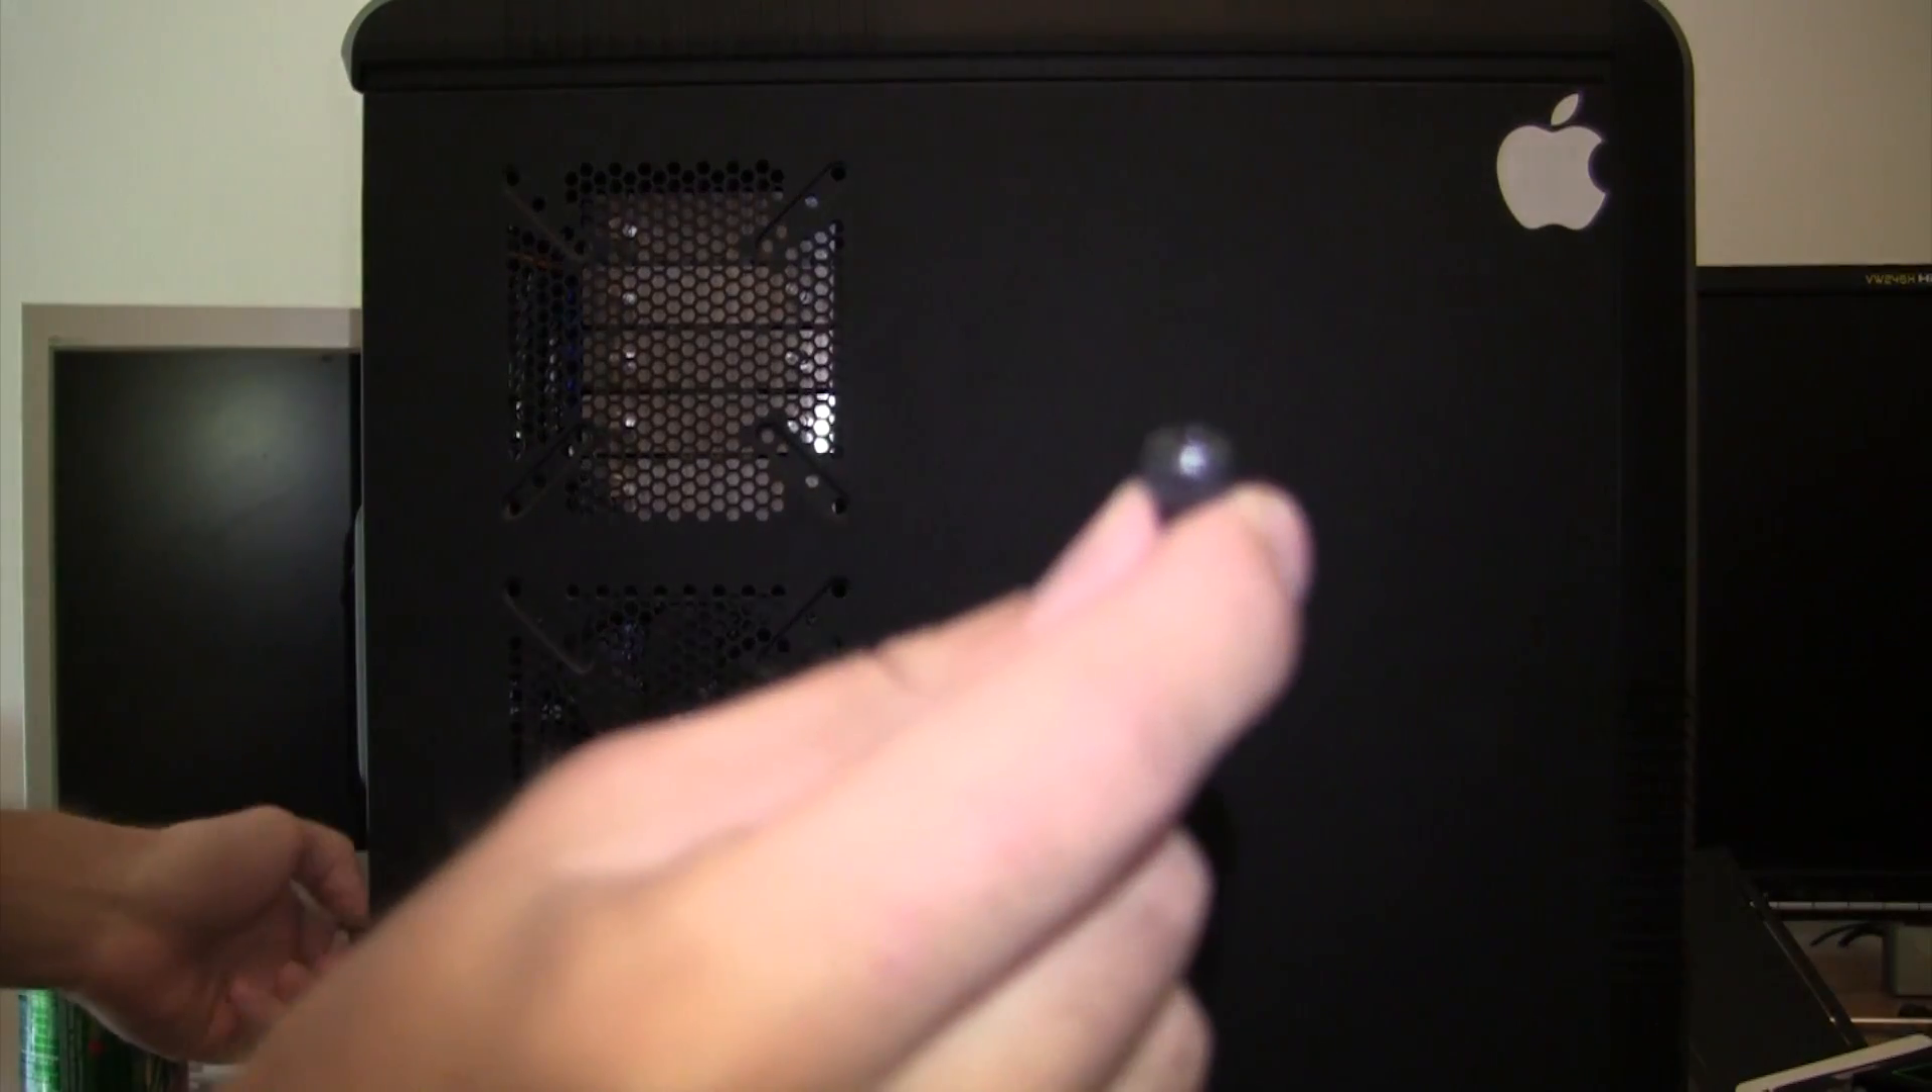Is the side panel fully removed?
No.